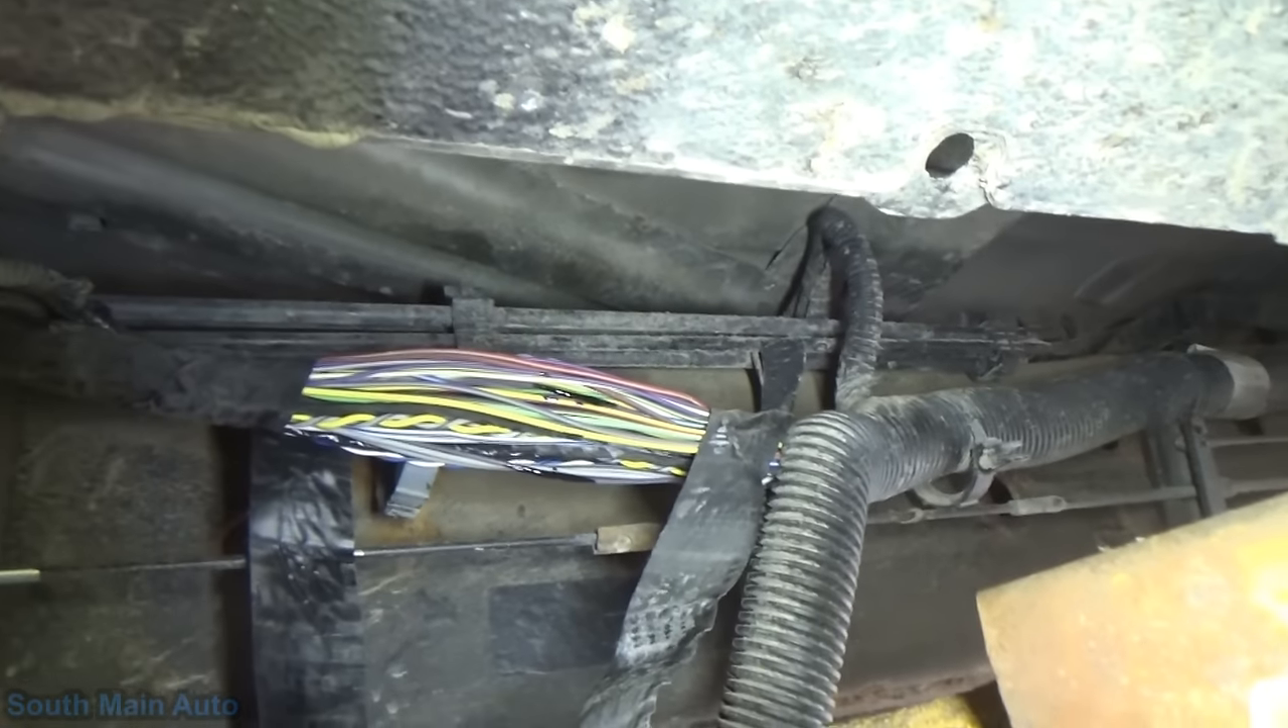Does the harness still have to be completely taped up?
Yes.